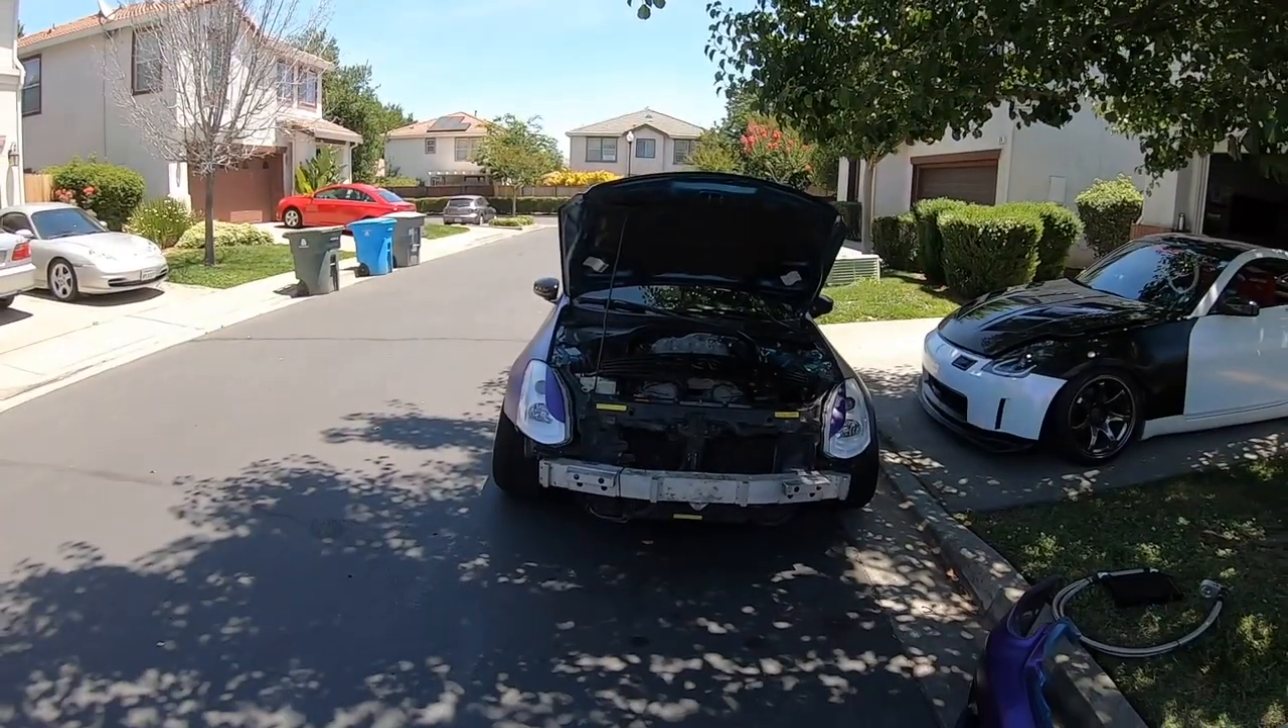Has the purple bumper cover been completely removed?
Yes.